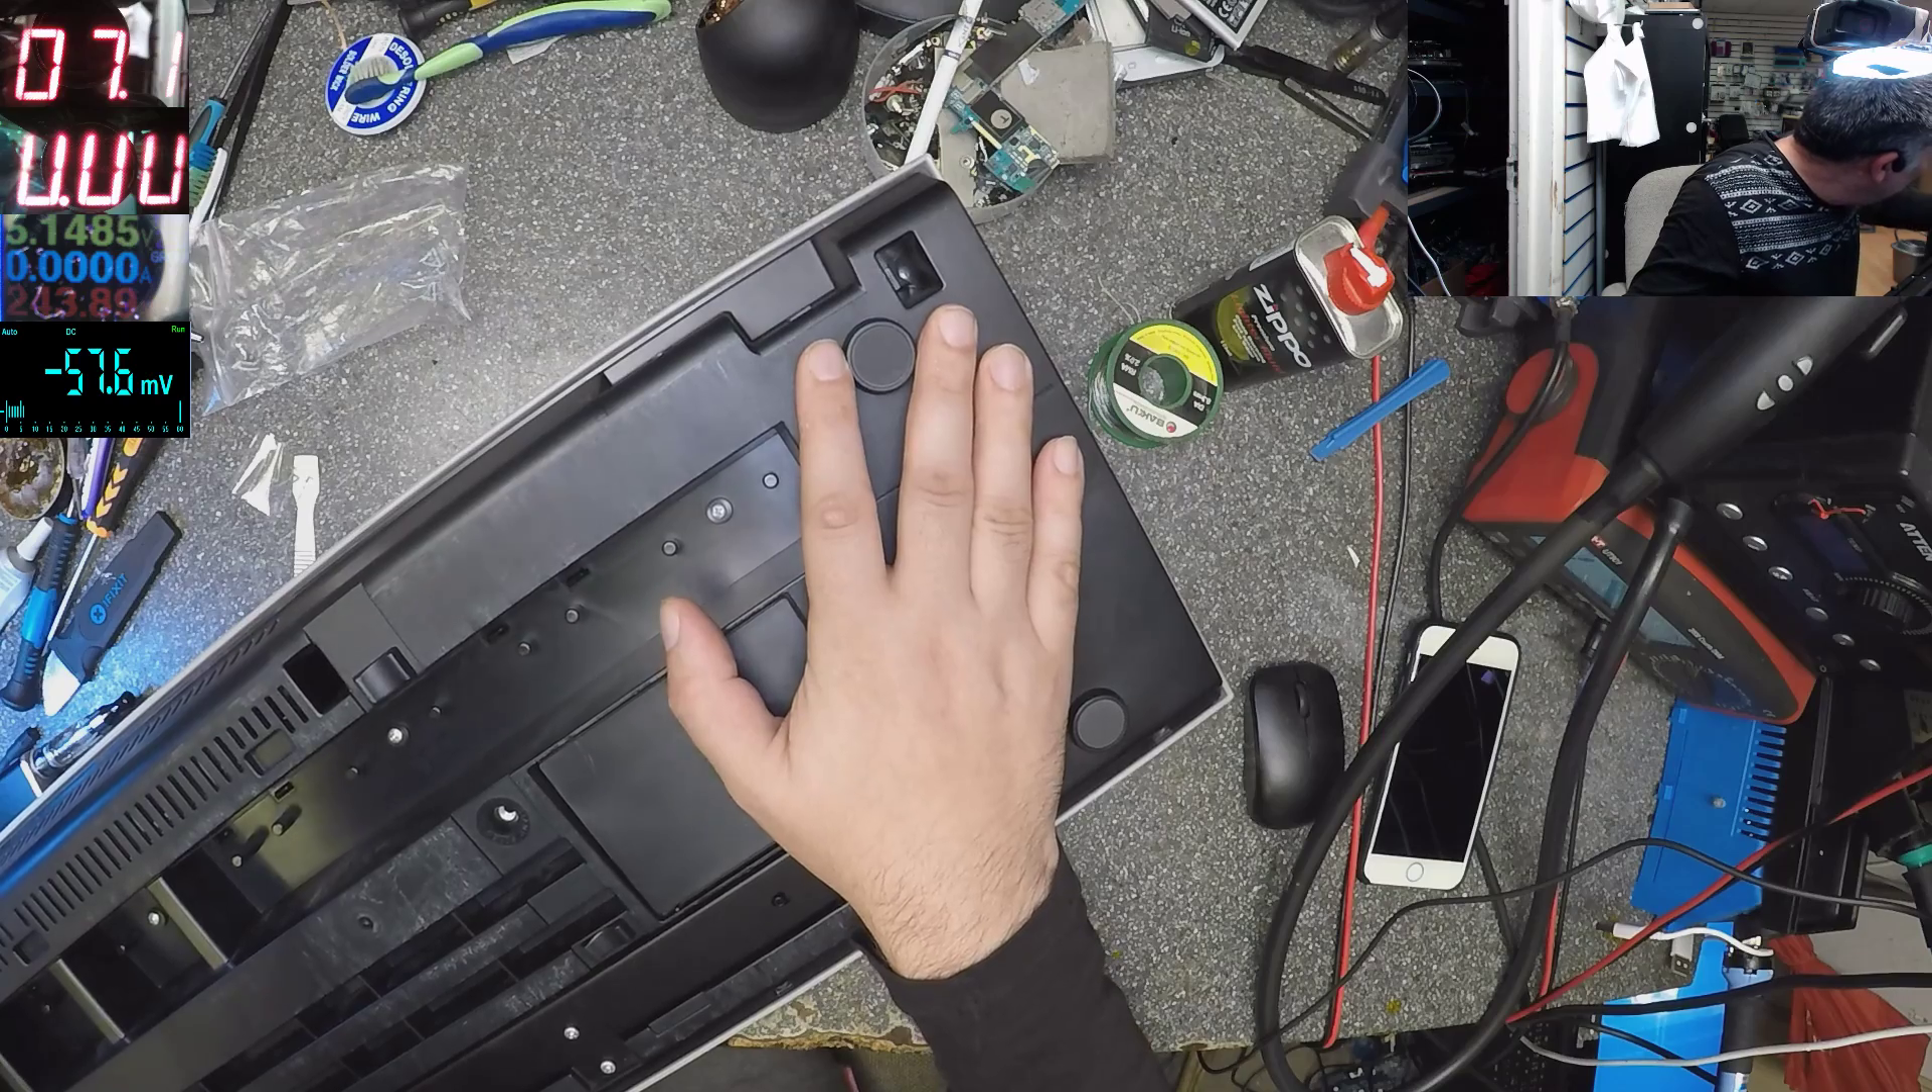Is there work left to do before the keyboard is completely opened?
Yes.